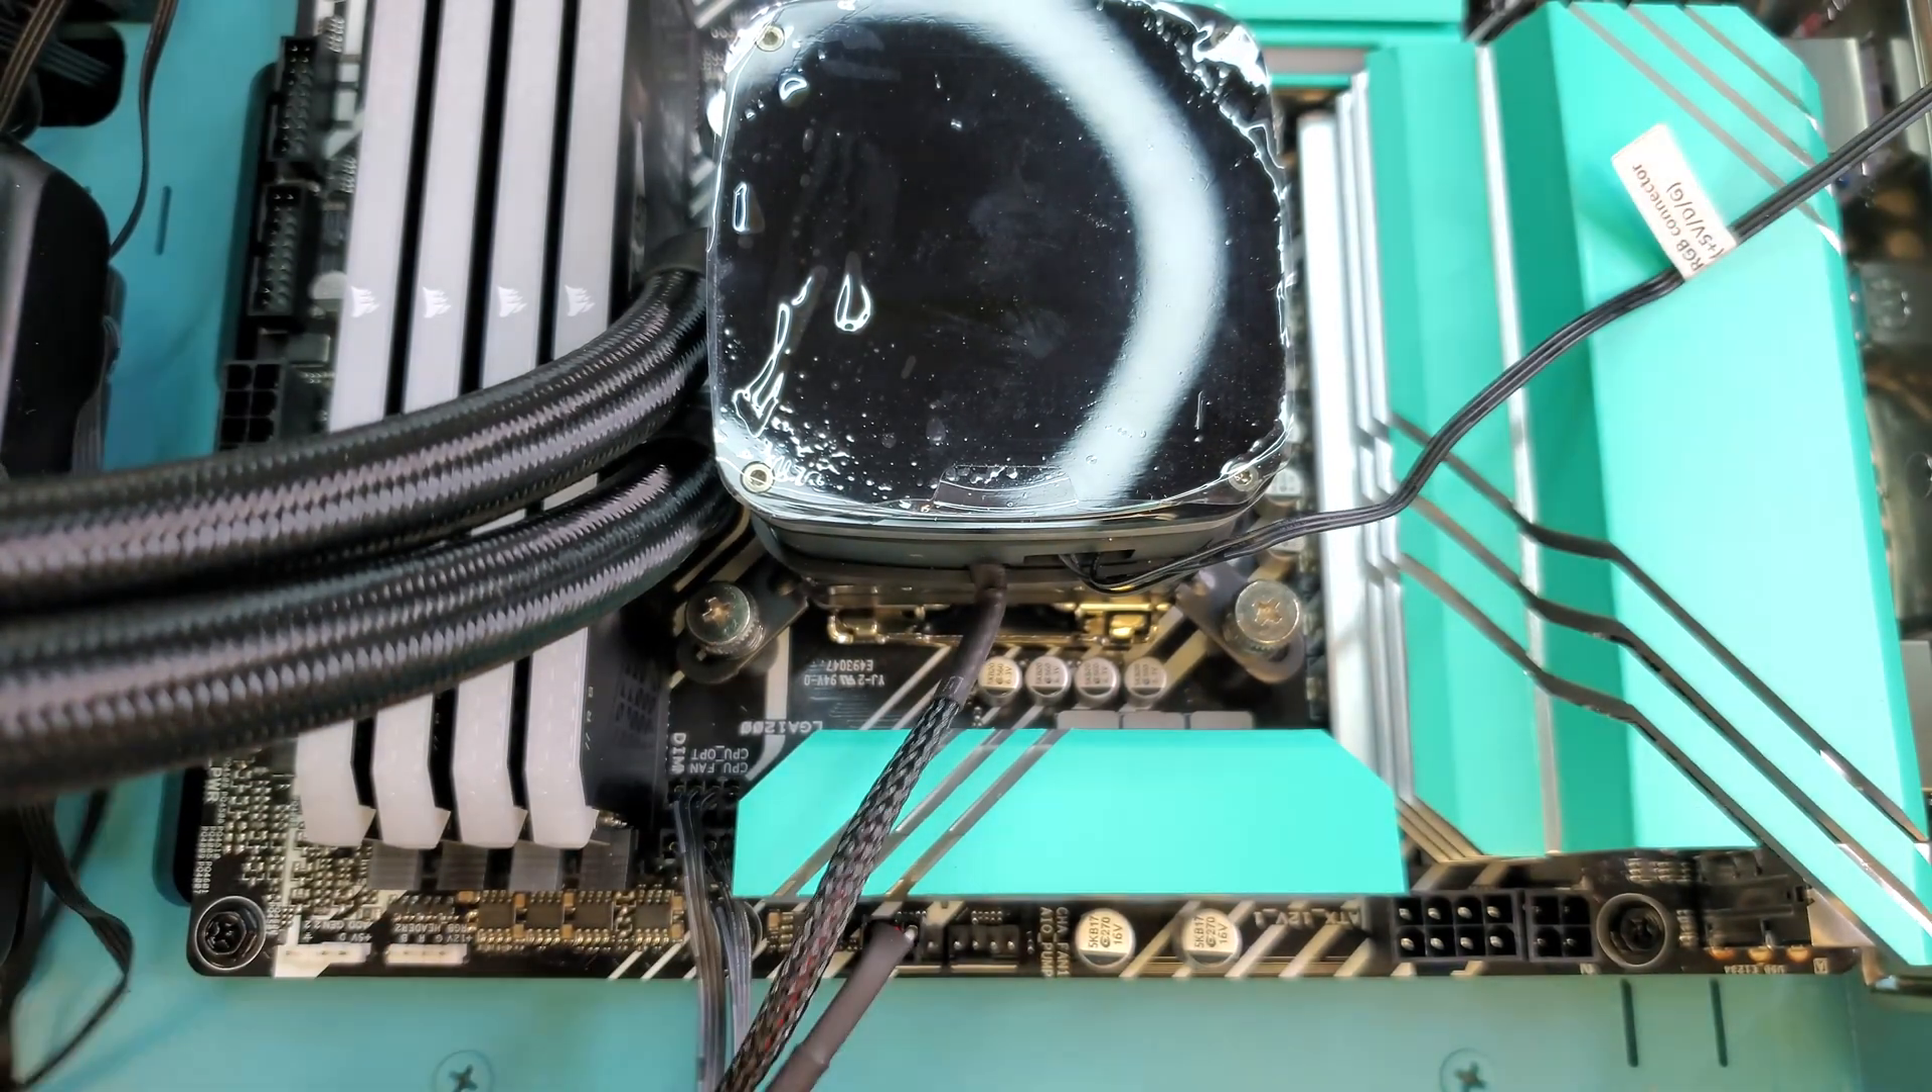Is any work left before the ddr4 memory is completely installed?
No.